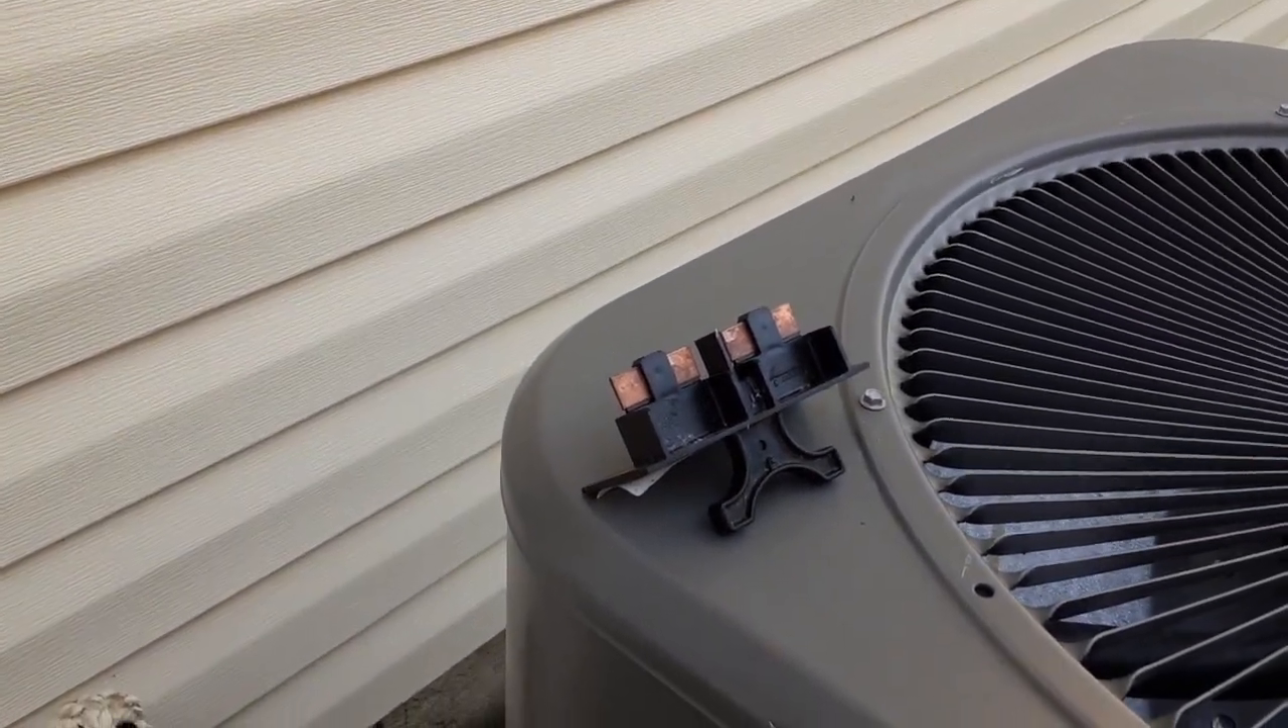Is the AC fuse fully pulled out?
Yes.